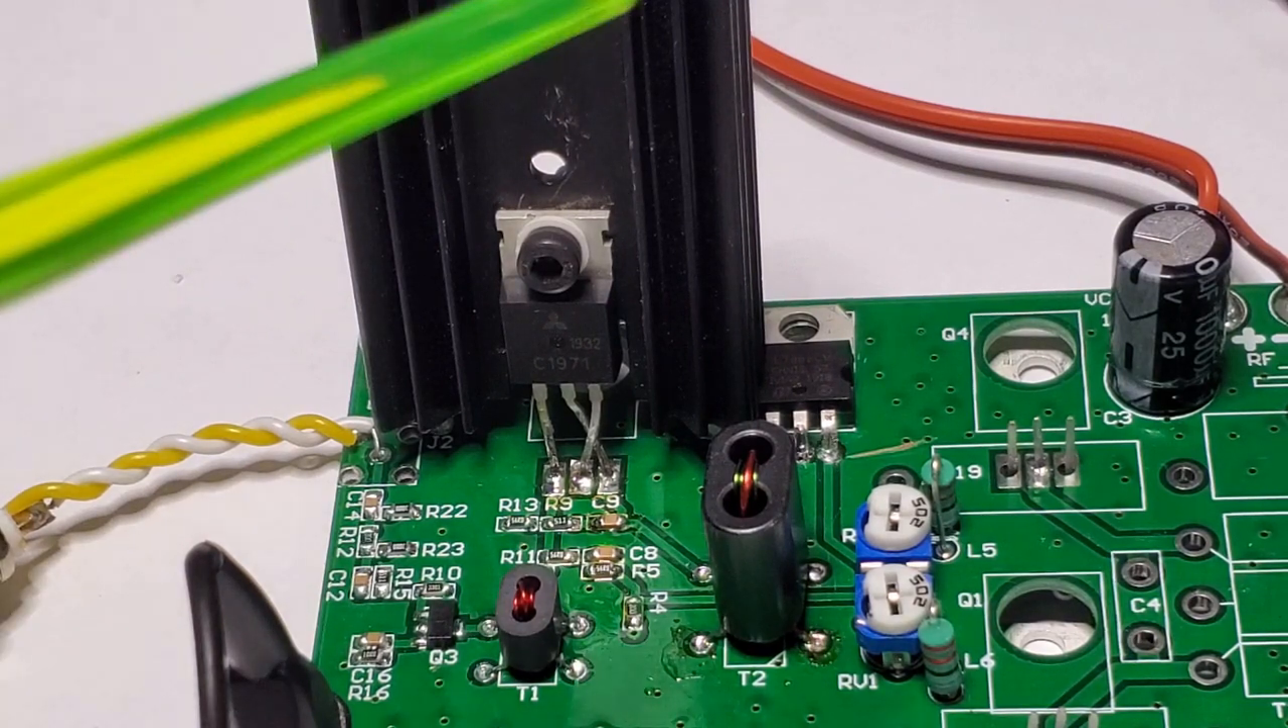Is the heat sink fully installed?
Yes.